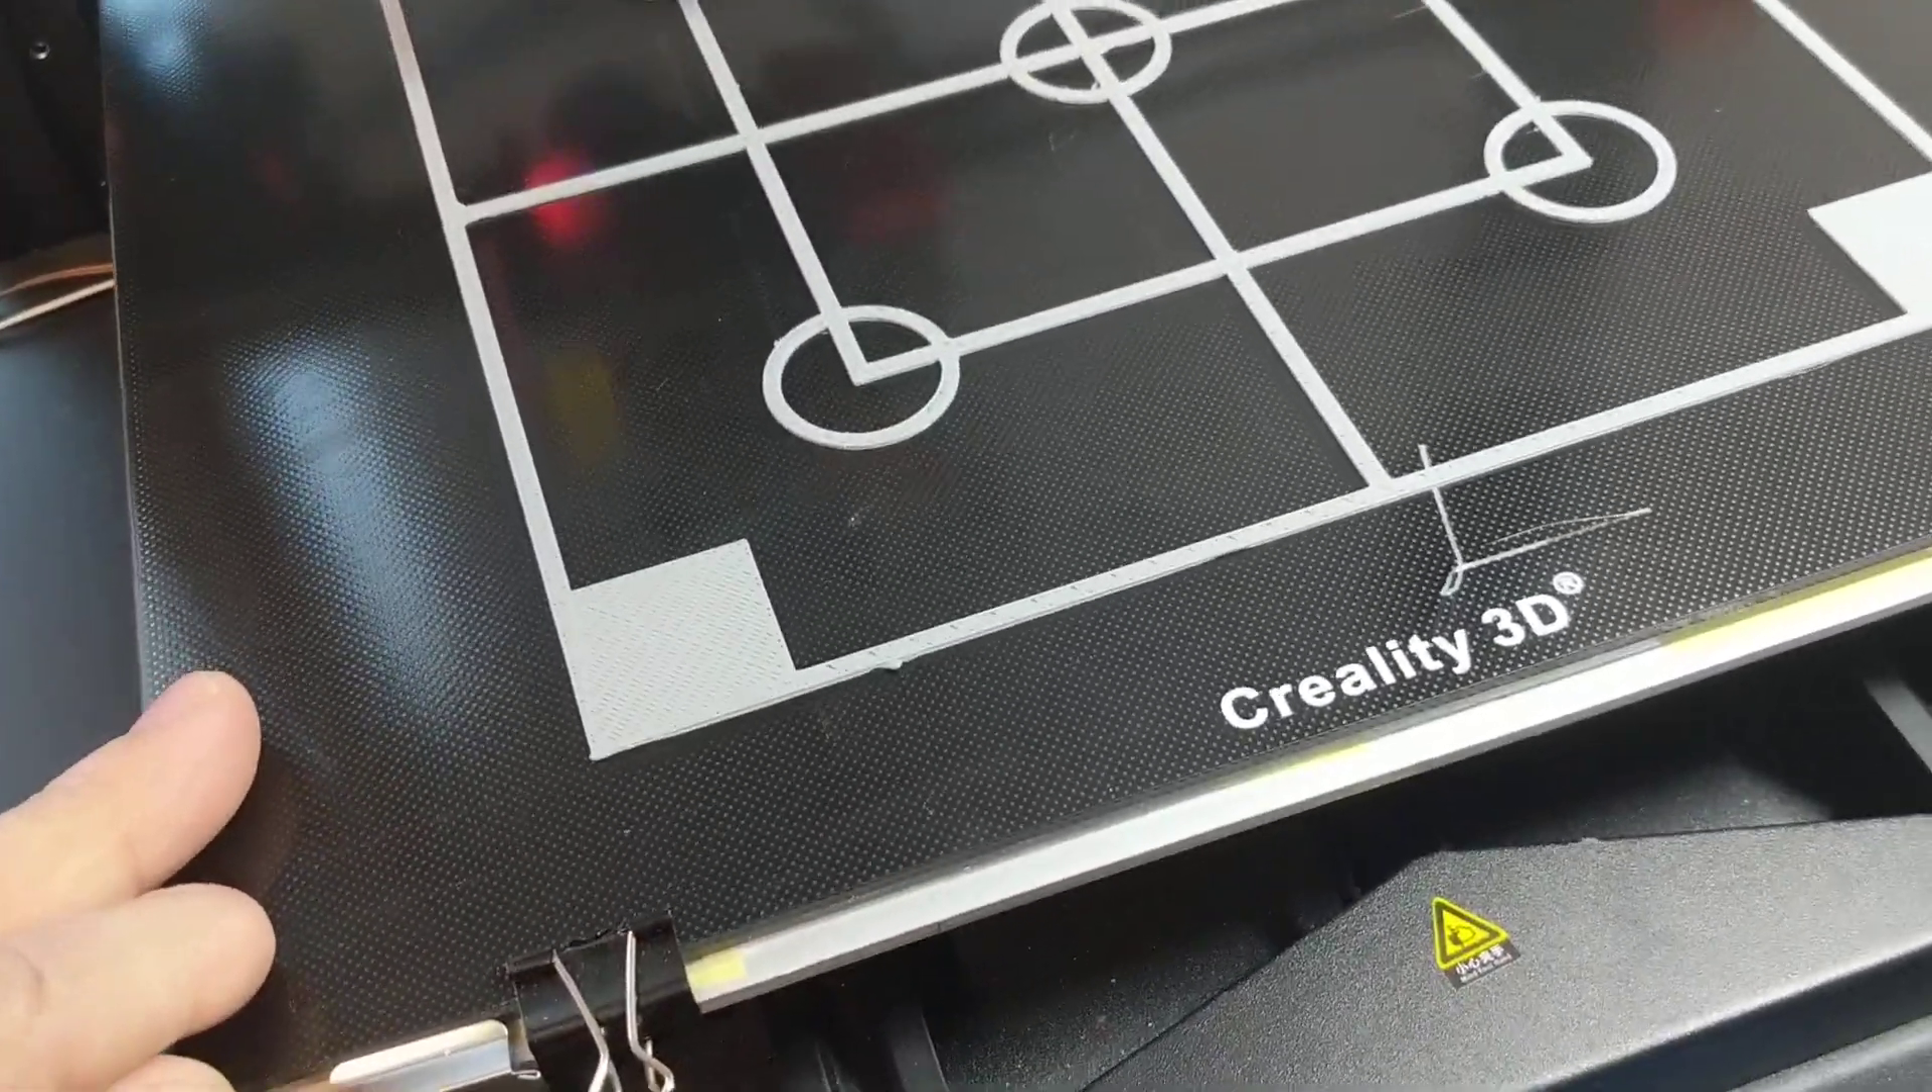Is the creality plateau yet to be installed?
No.